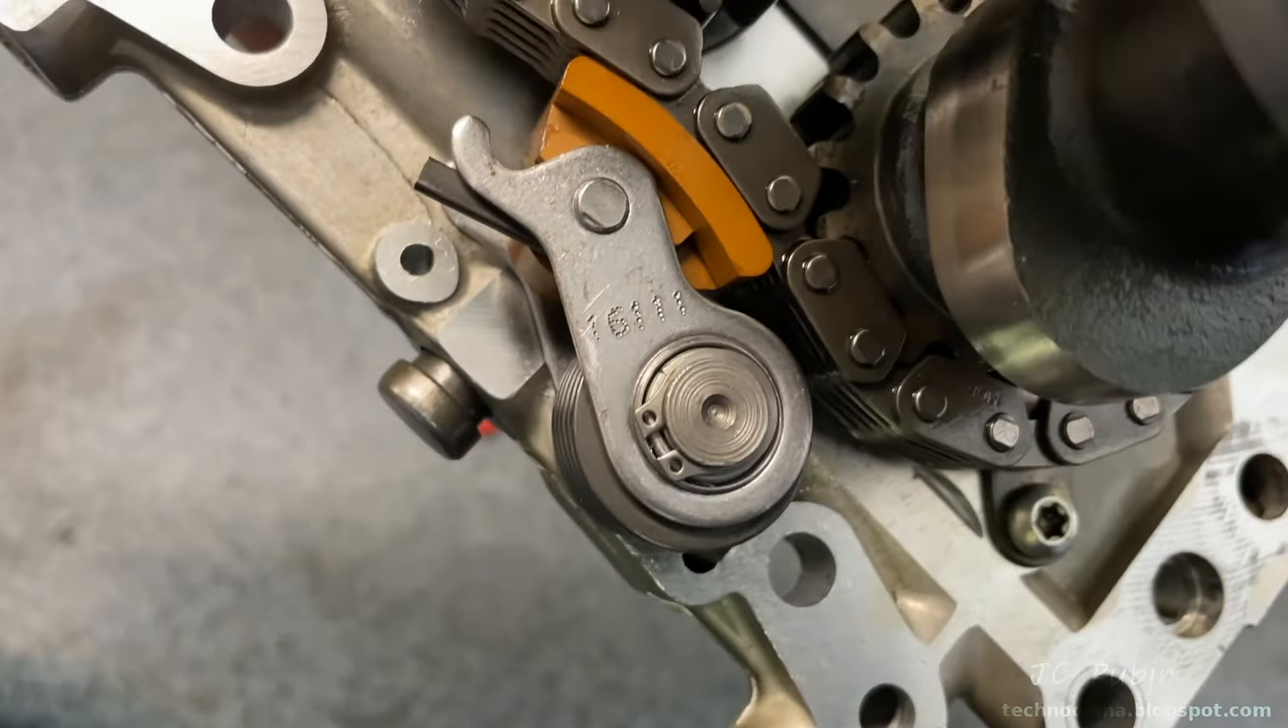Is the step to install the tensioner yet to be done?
No.